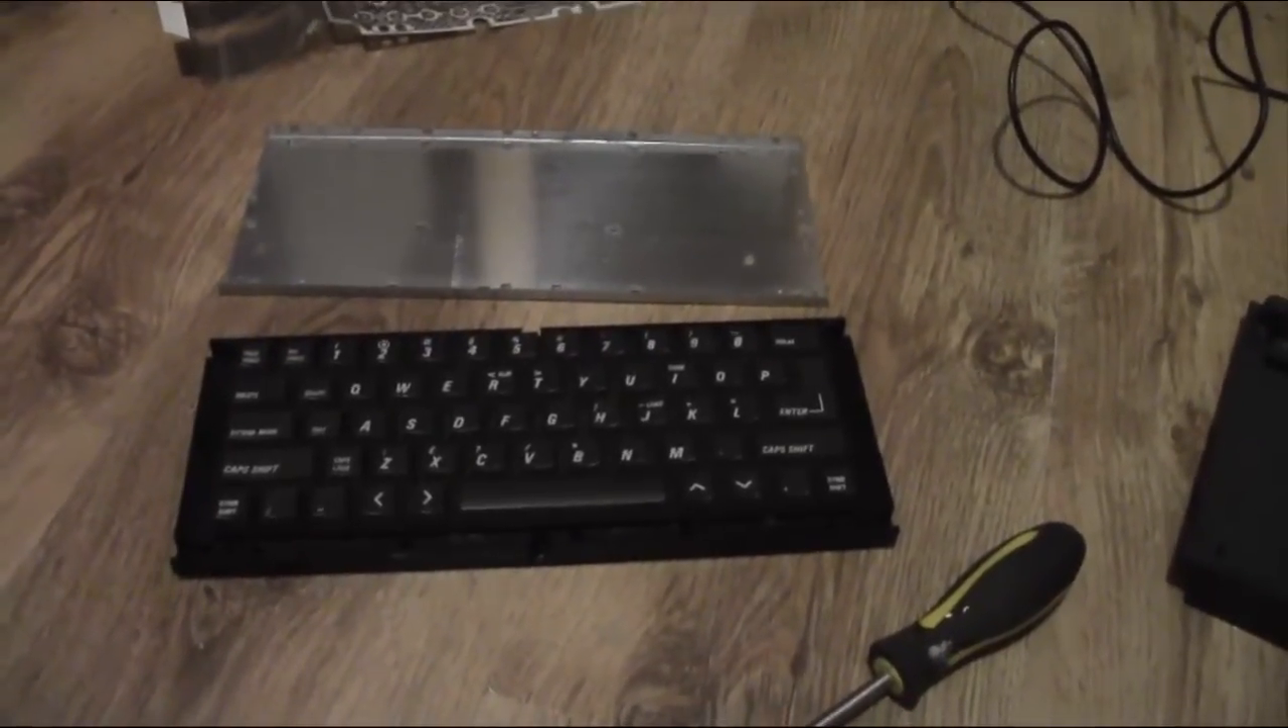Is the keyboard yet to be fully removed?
No.